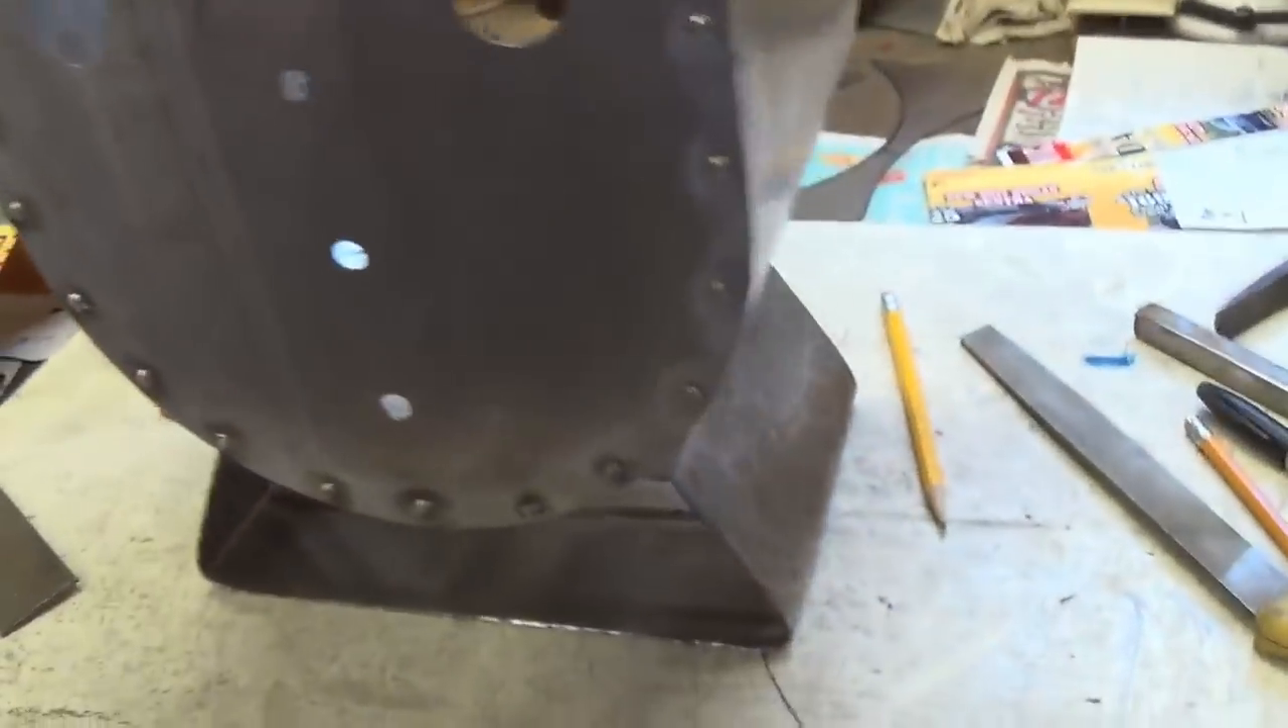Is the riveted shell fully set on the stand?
Yes.